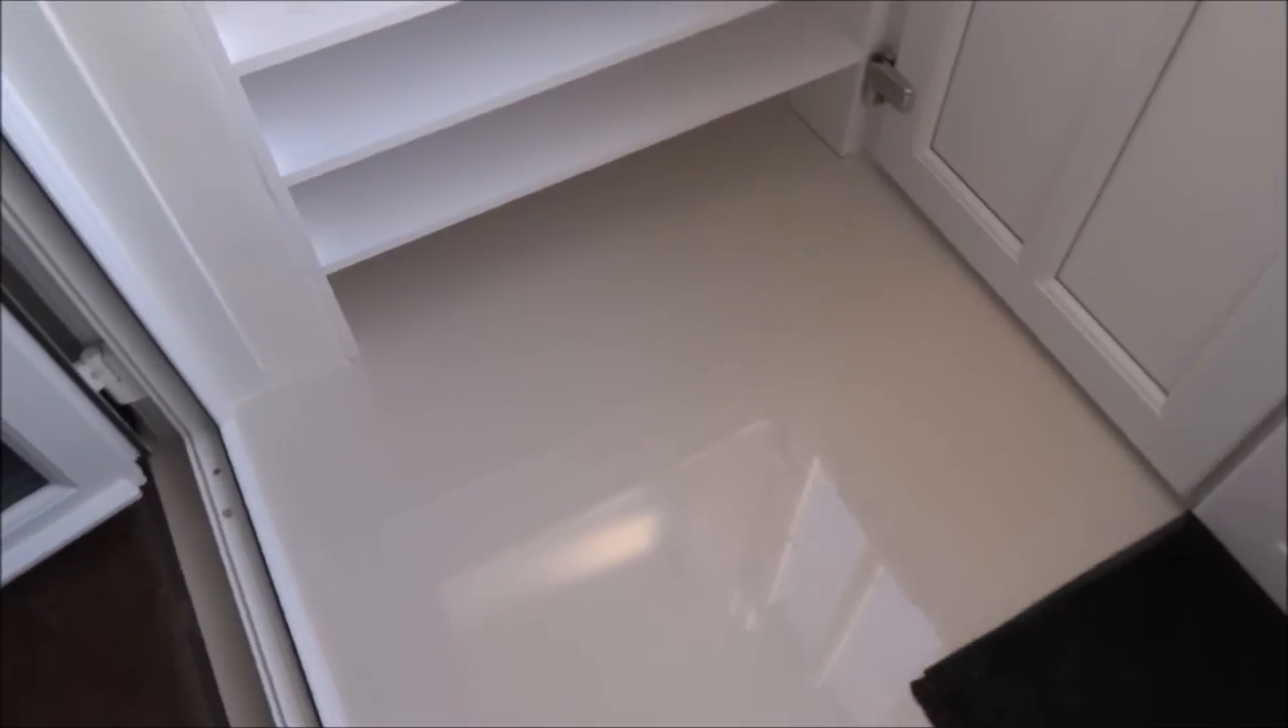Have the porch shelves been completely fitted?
Yes.